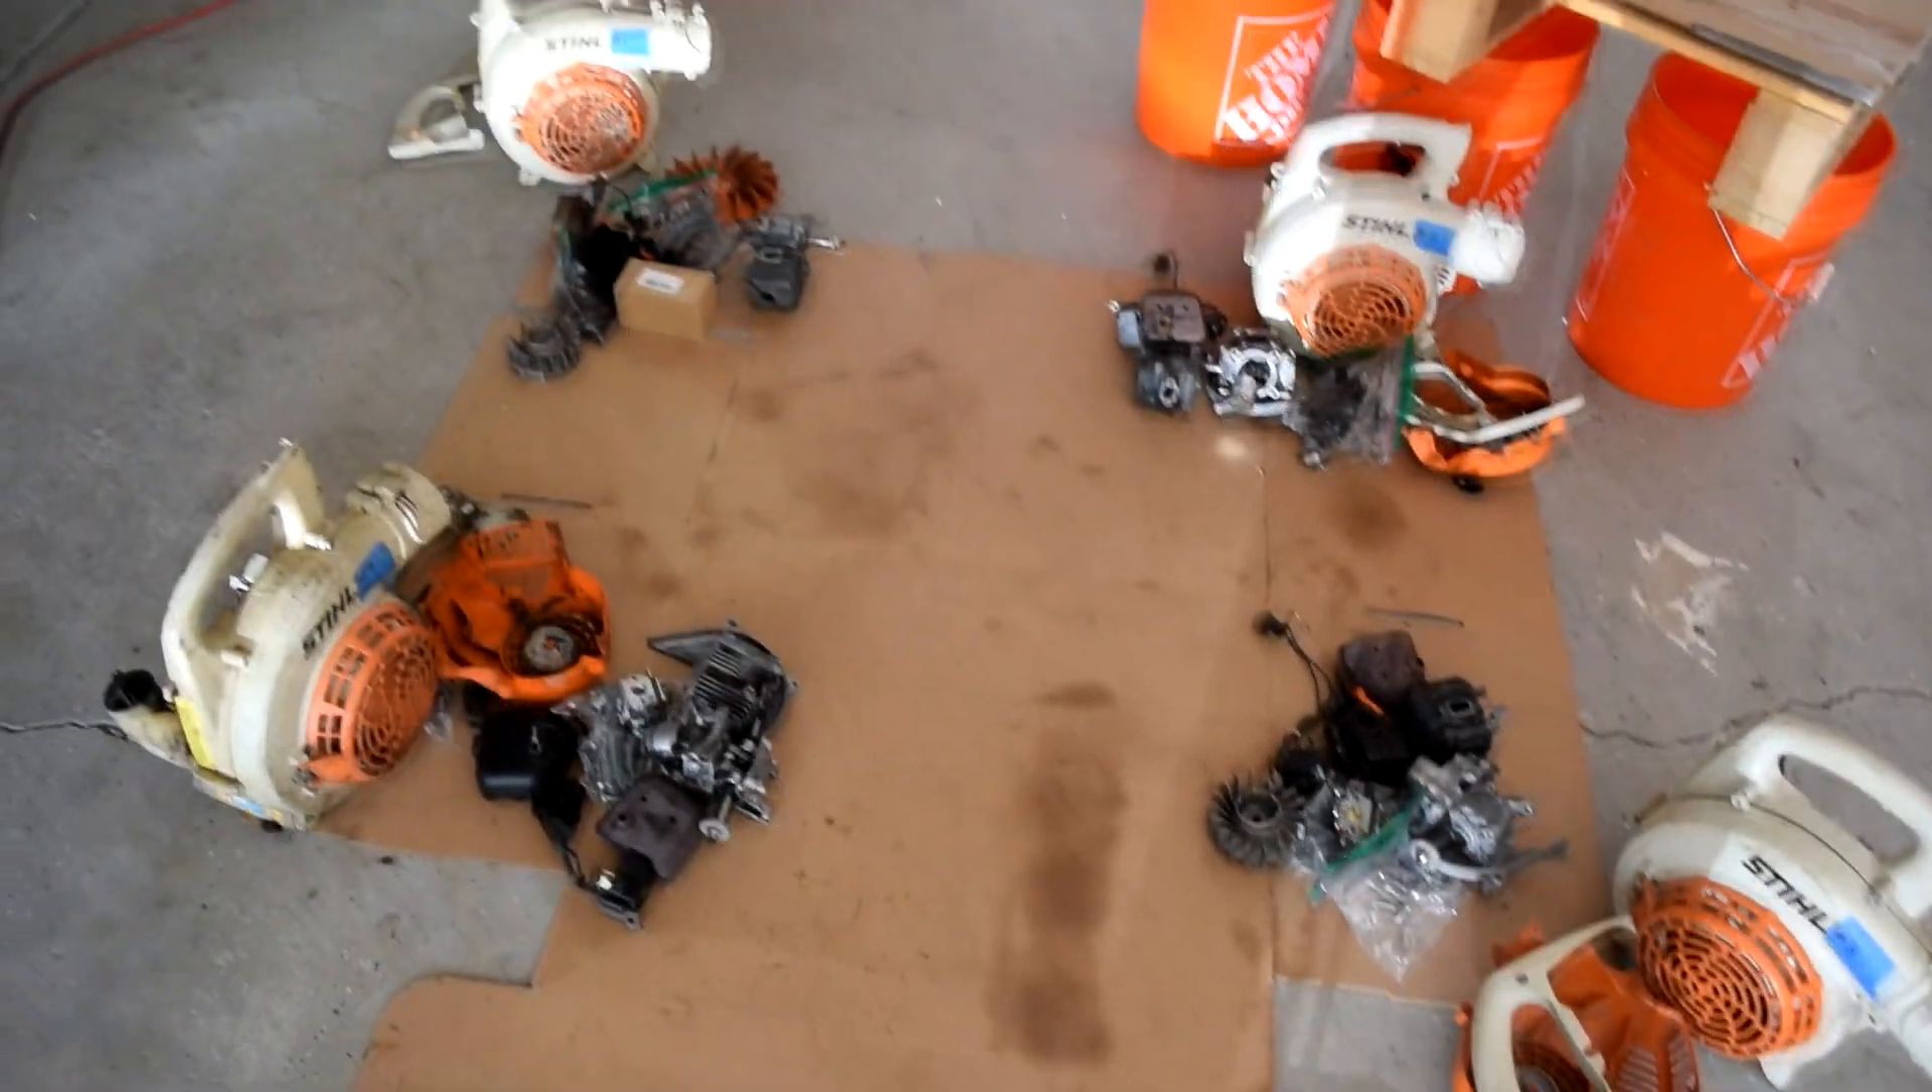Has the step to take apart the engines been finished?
Yes.